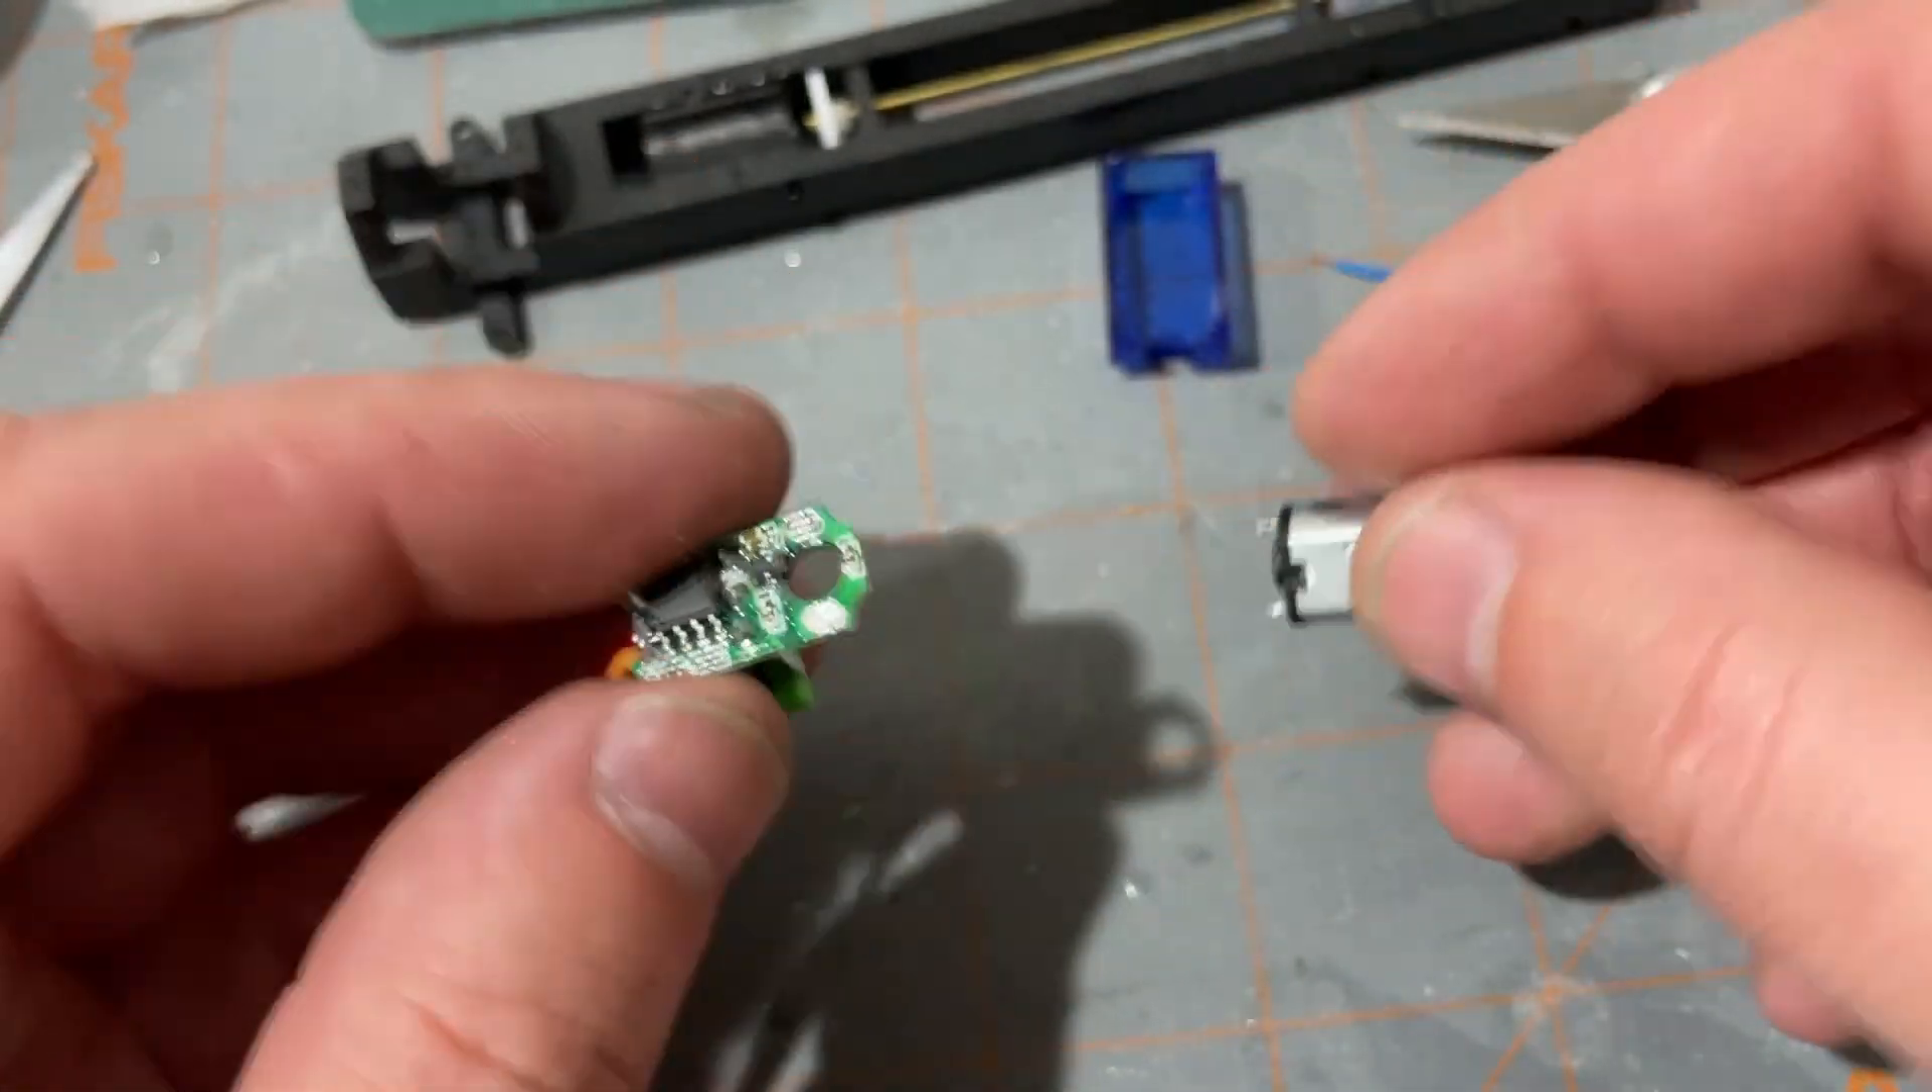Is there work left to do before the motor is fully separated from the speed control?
No.